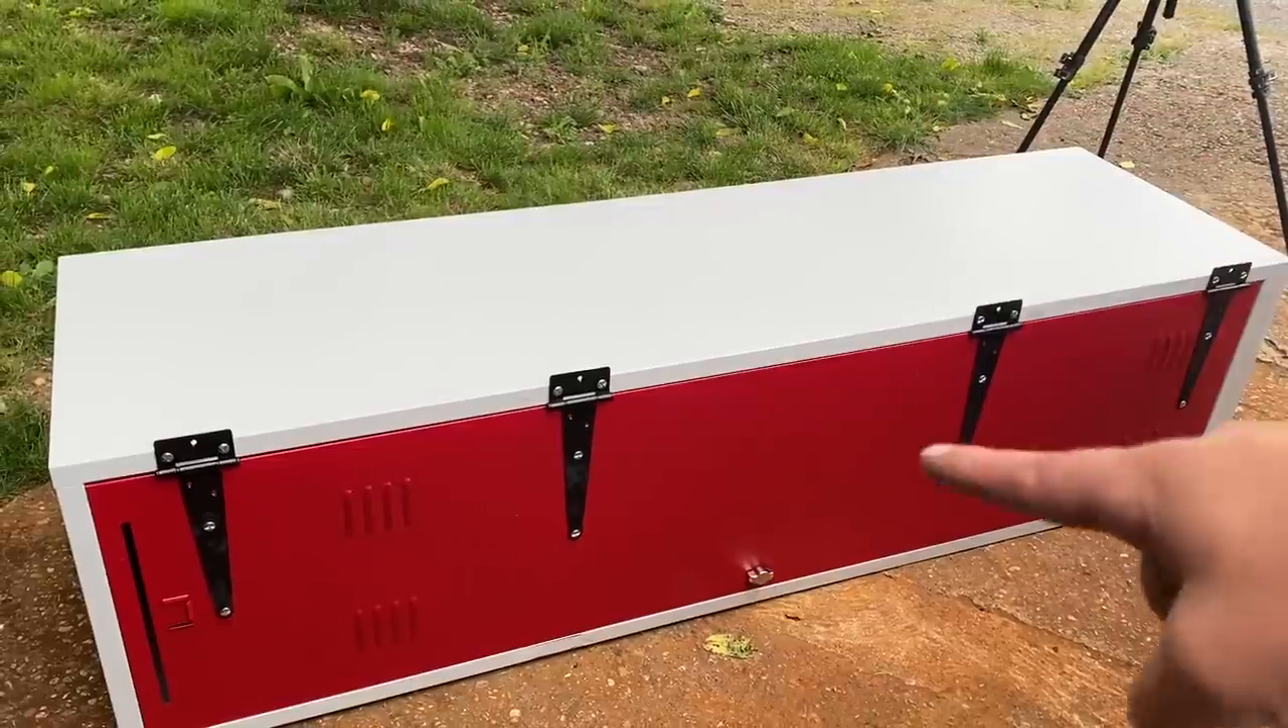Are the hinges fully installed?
Yes.